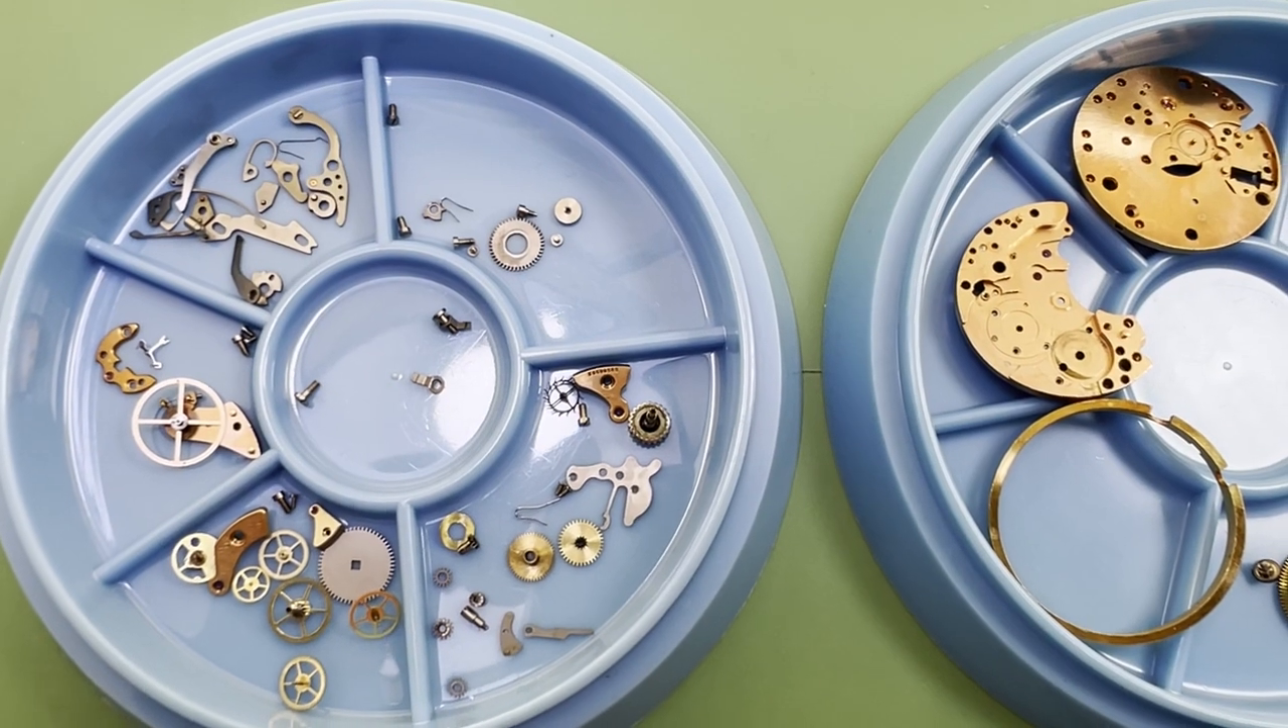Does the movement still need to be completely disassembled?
No.